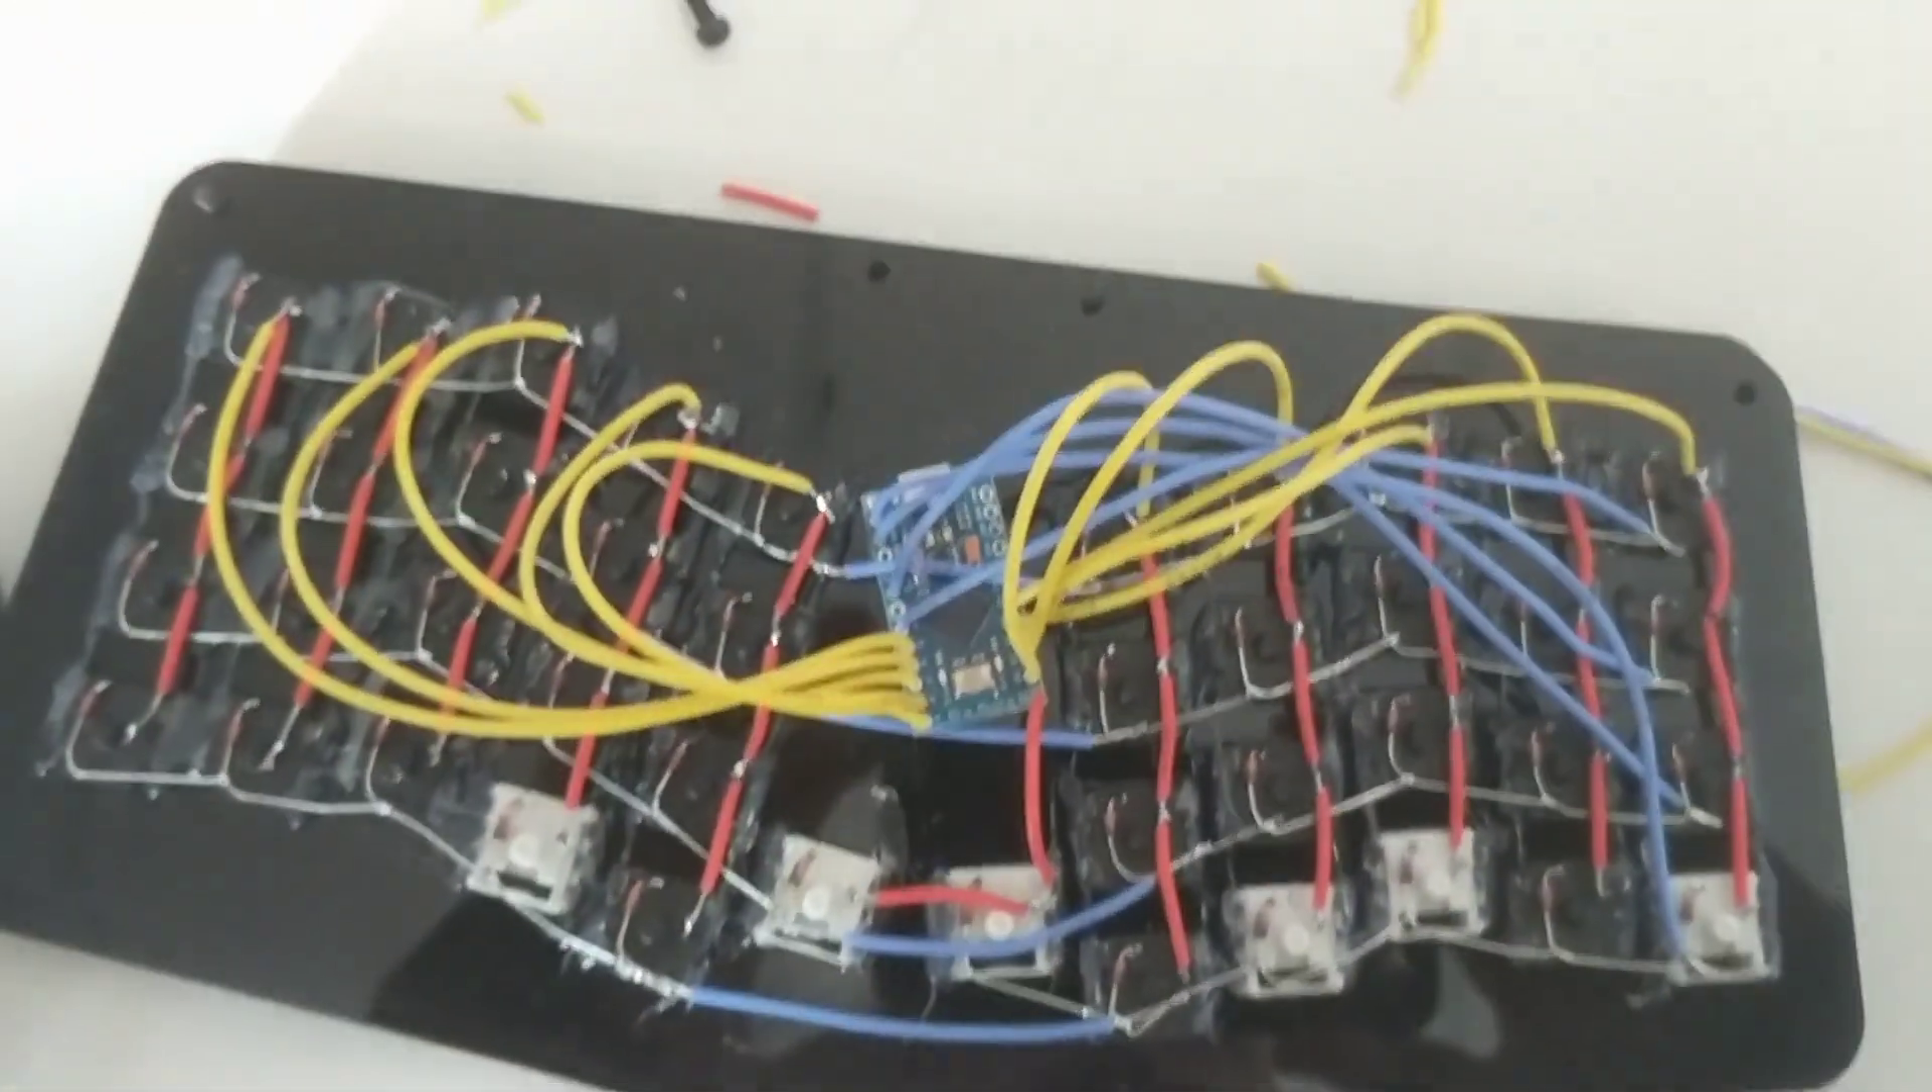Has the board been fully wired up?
Yes.